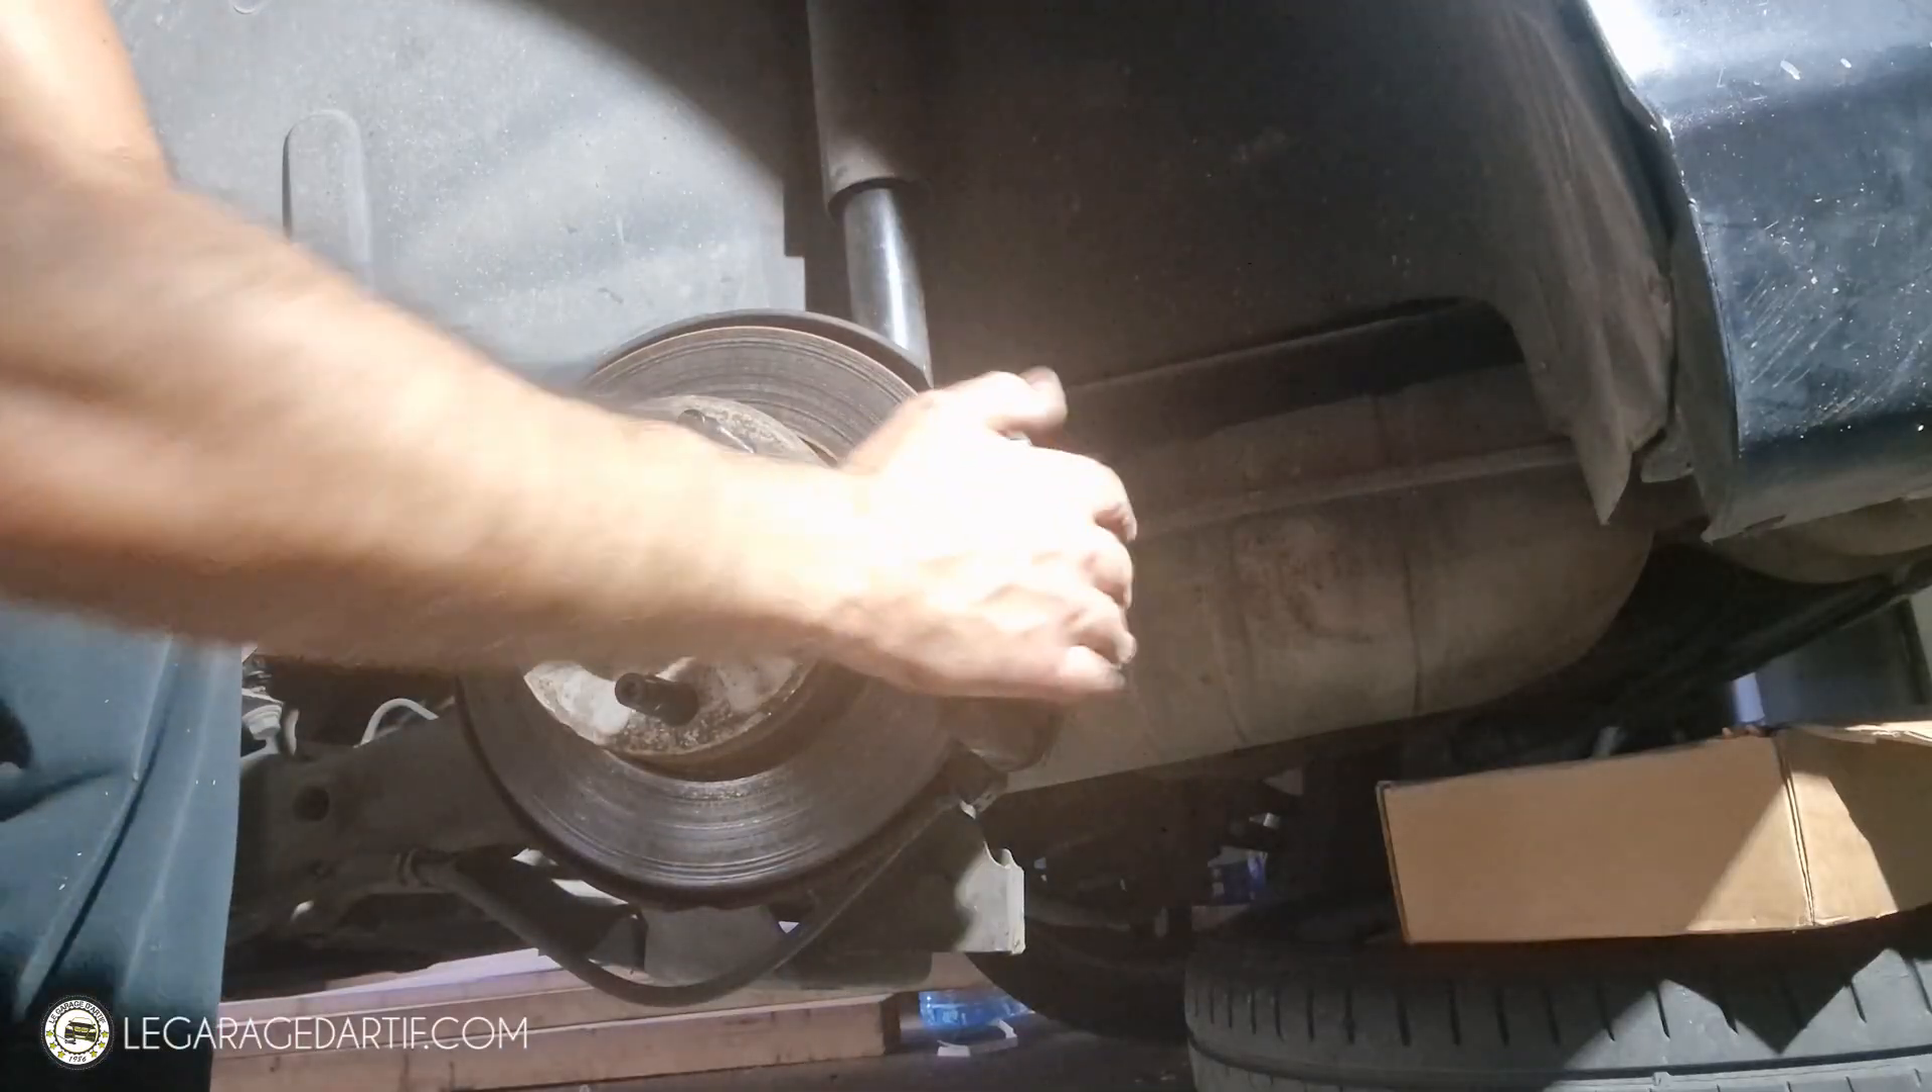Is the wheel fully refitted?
No.